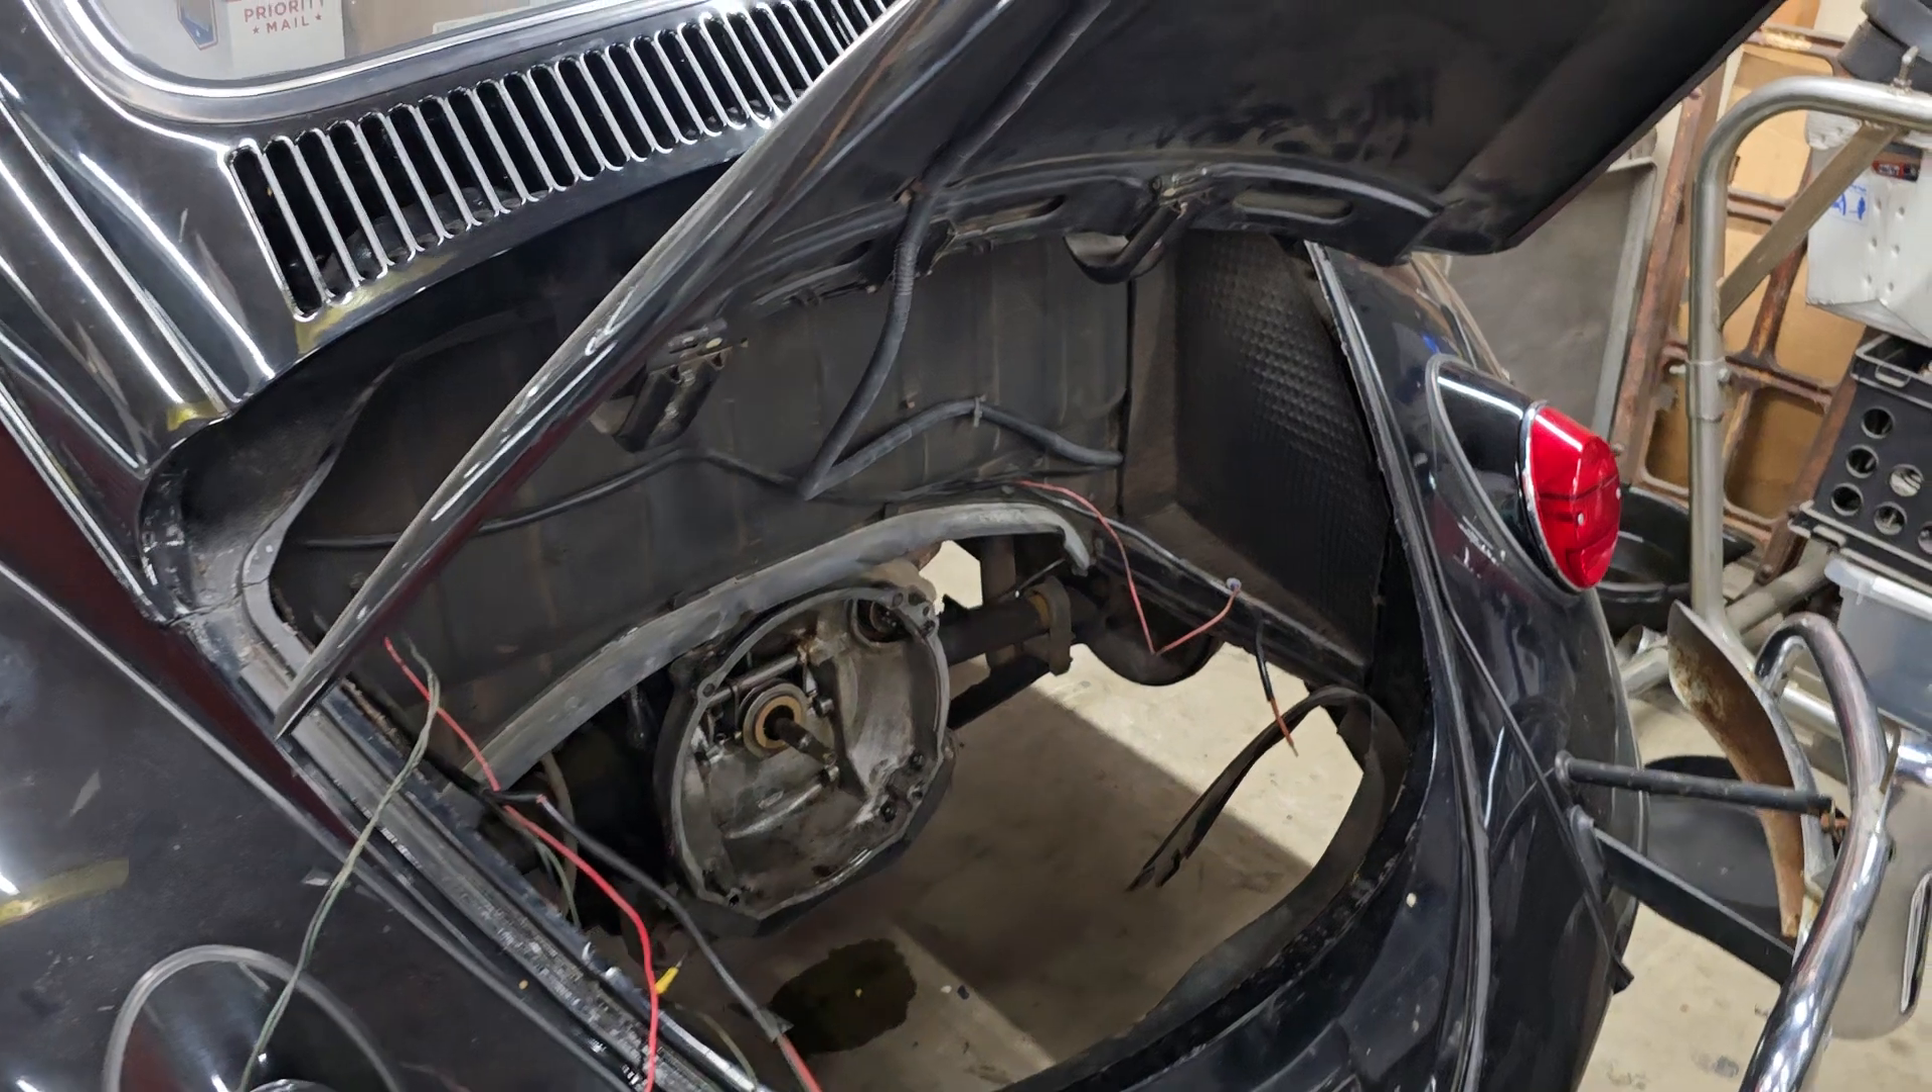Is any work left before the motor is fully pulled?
No.